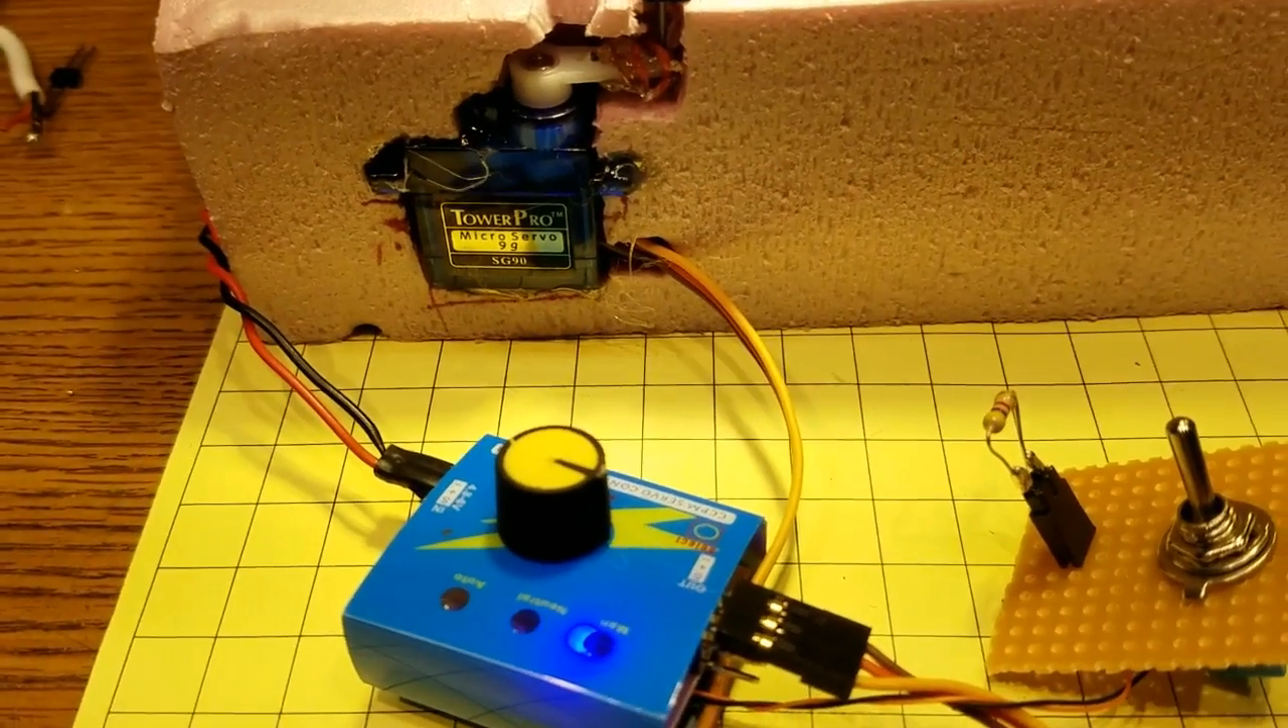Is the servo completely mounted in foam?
Yes.